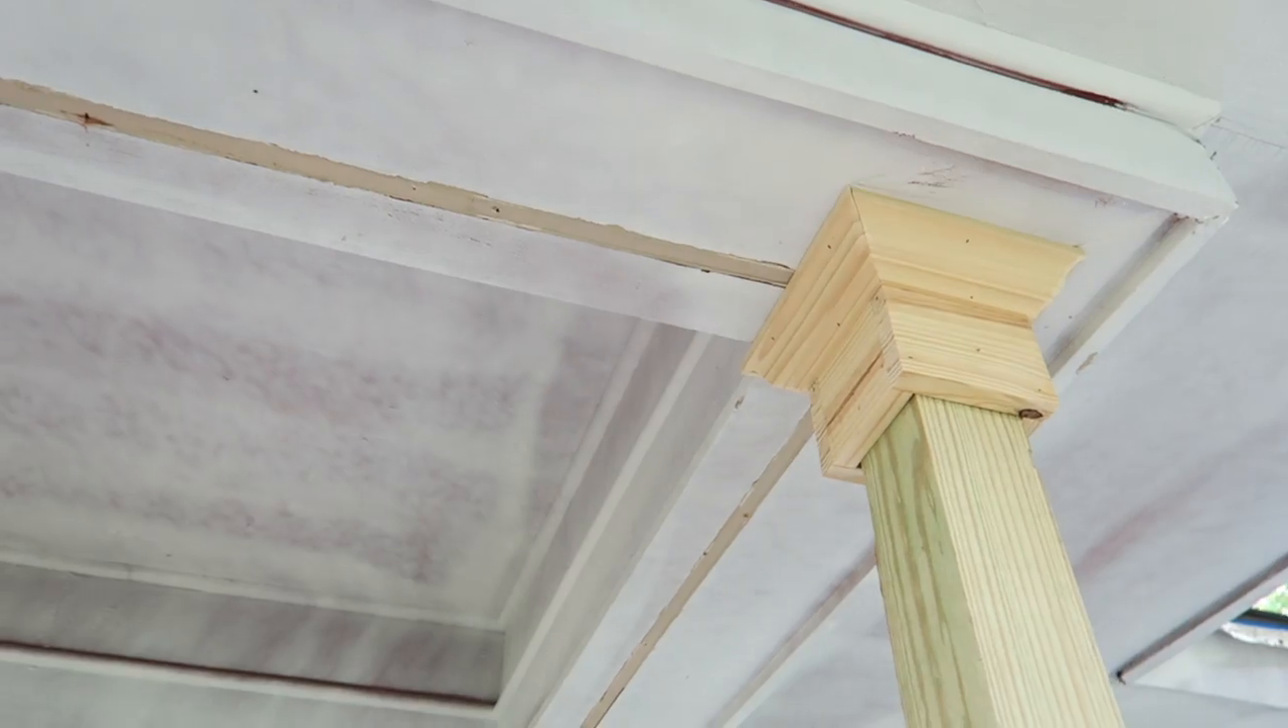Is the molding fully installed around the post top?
Yes.